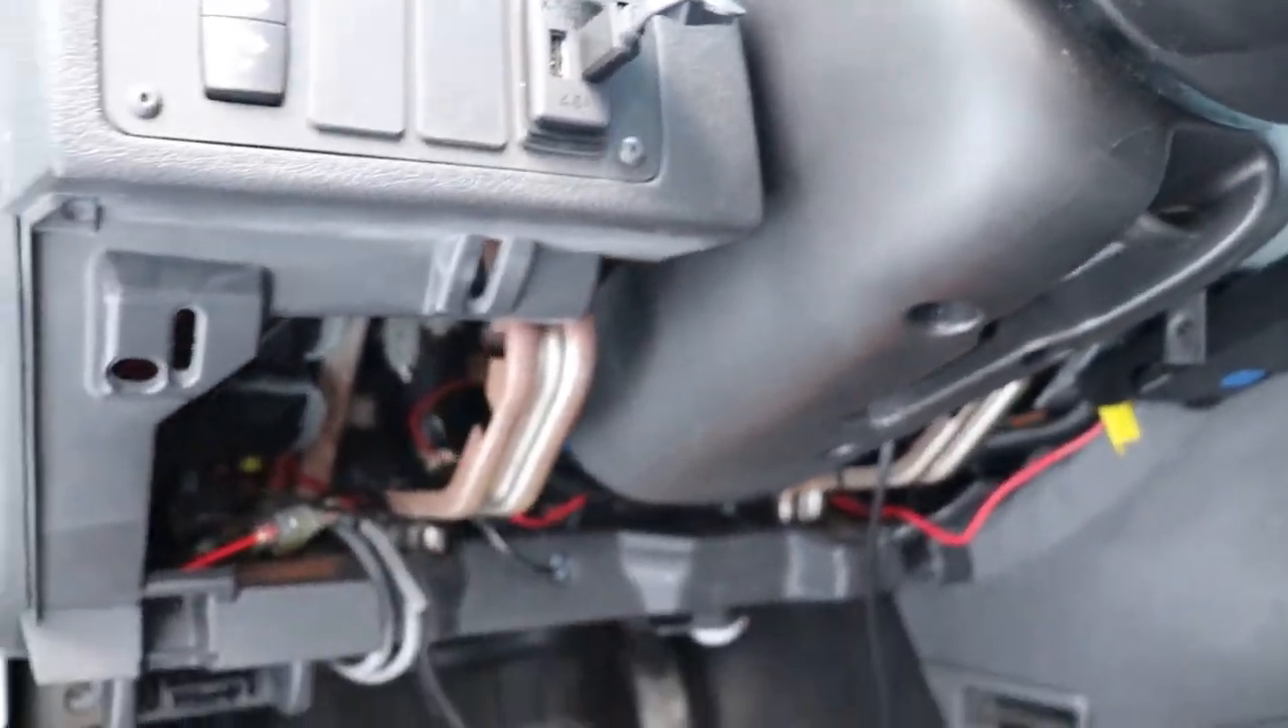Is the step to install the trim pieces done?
No.